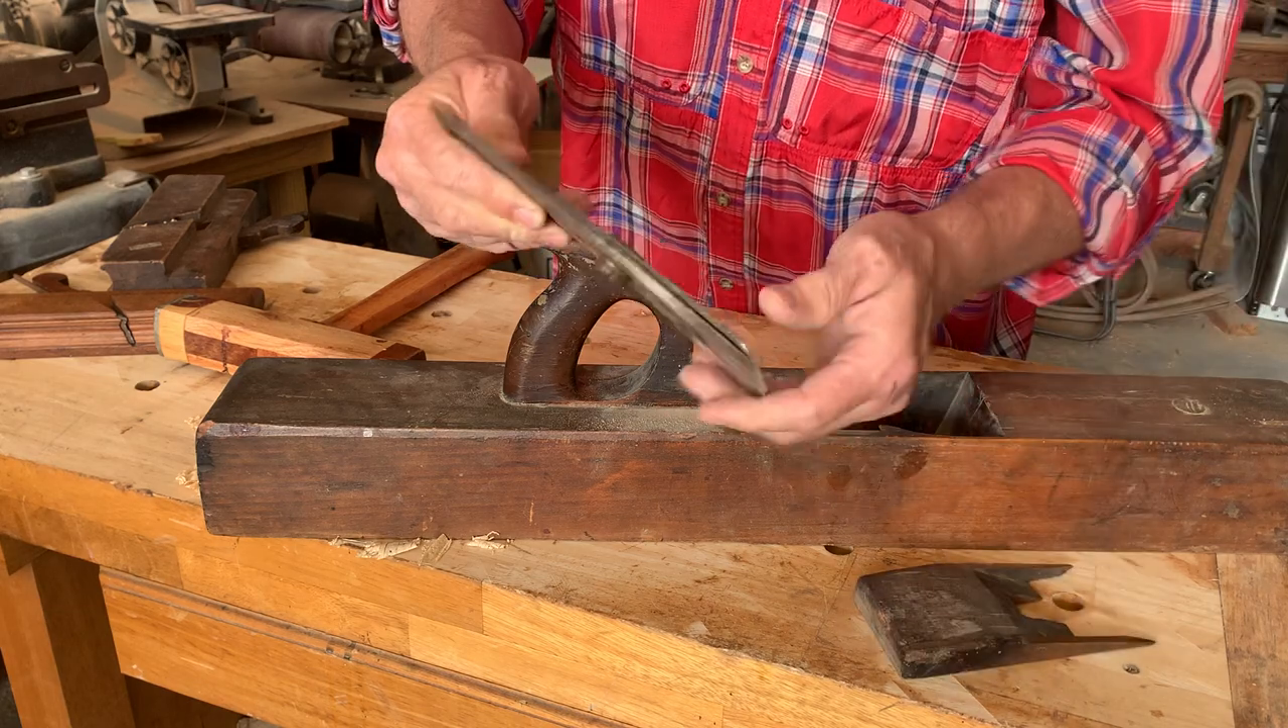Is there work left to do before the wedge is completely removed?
No.